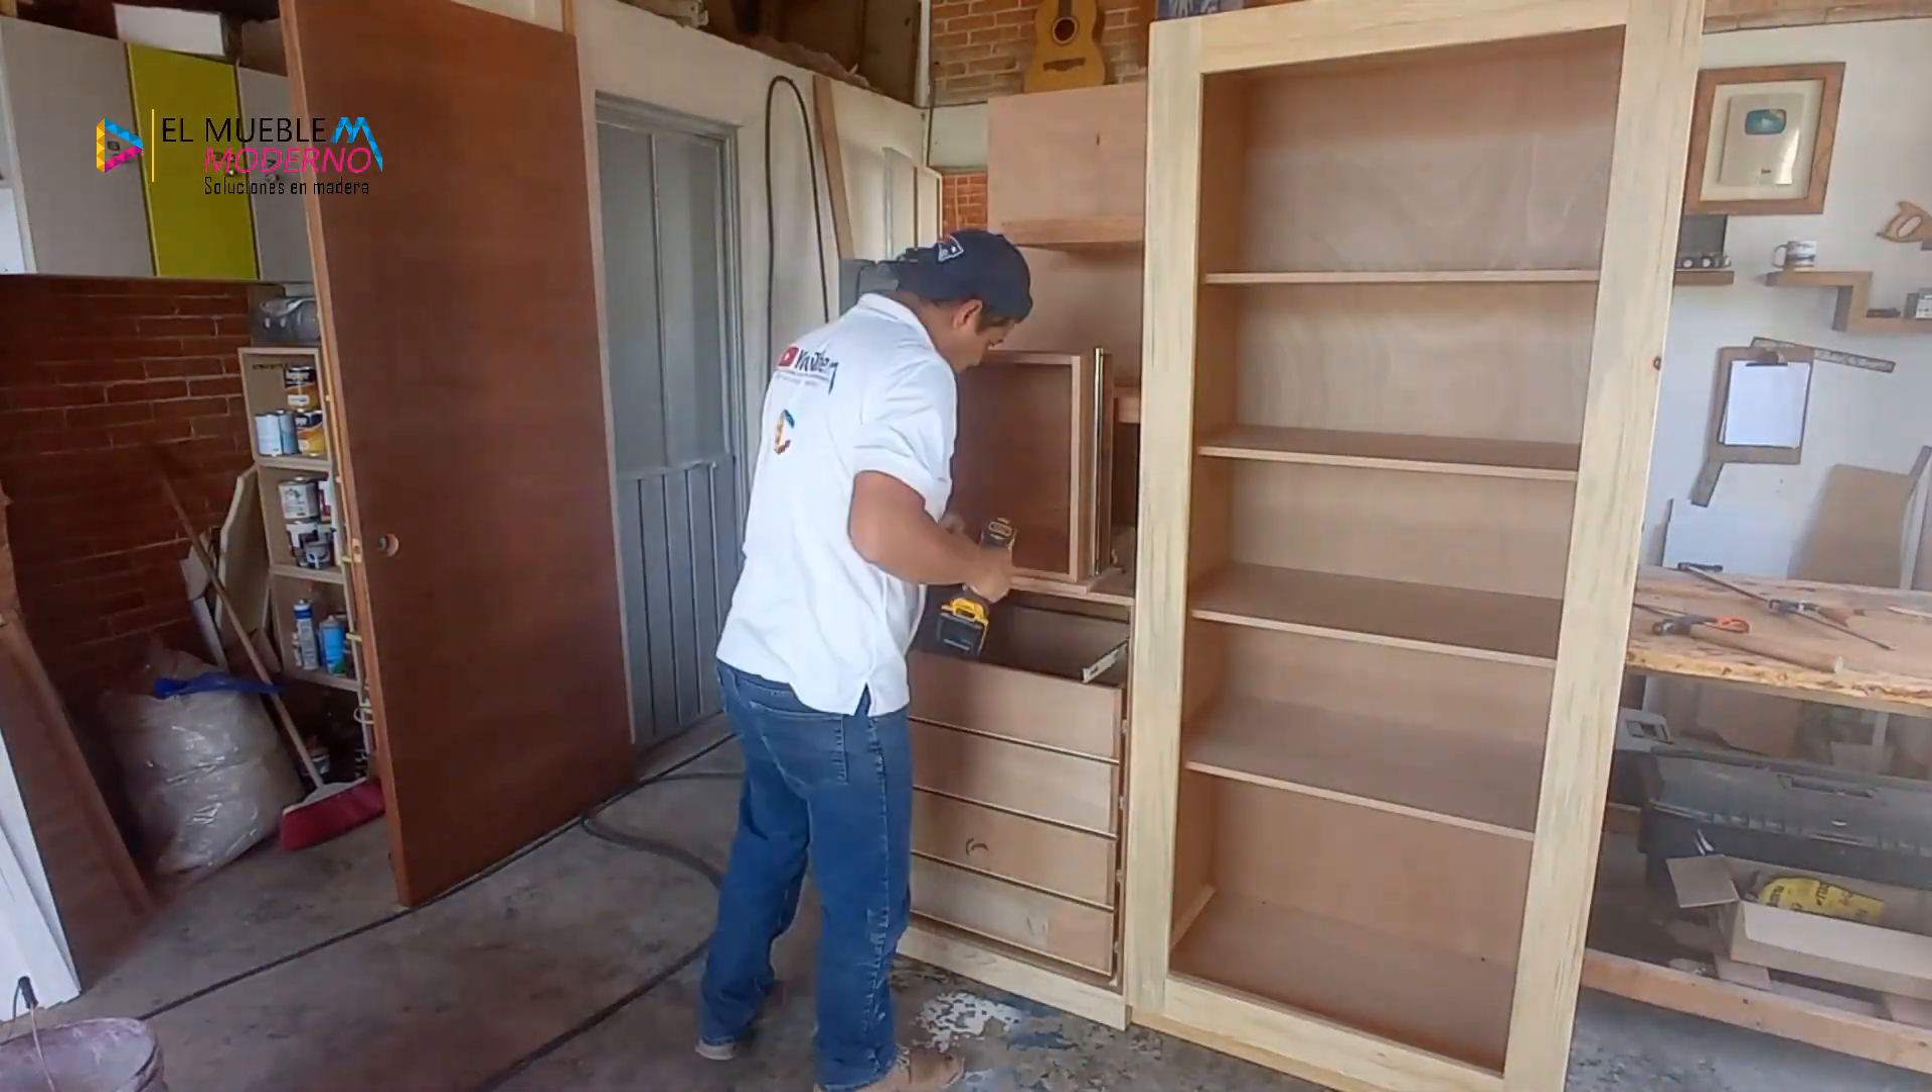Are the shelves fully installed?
Yes.